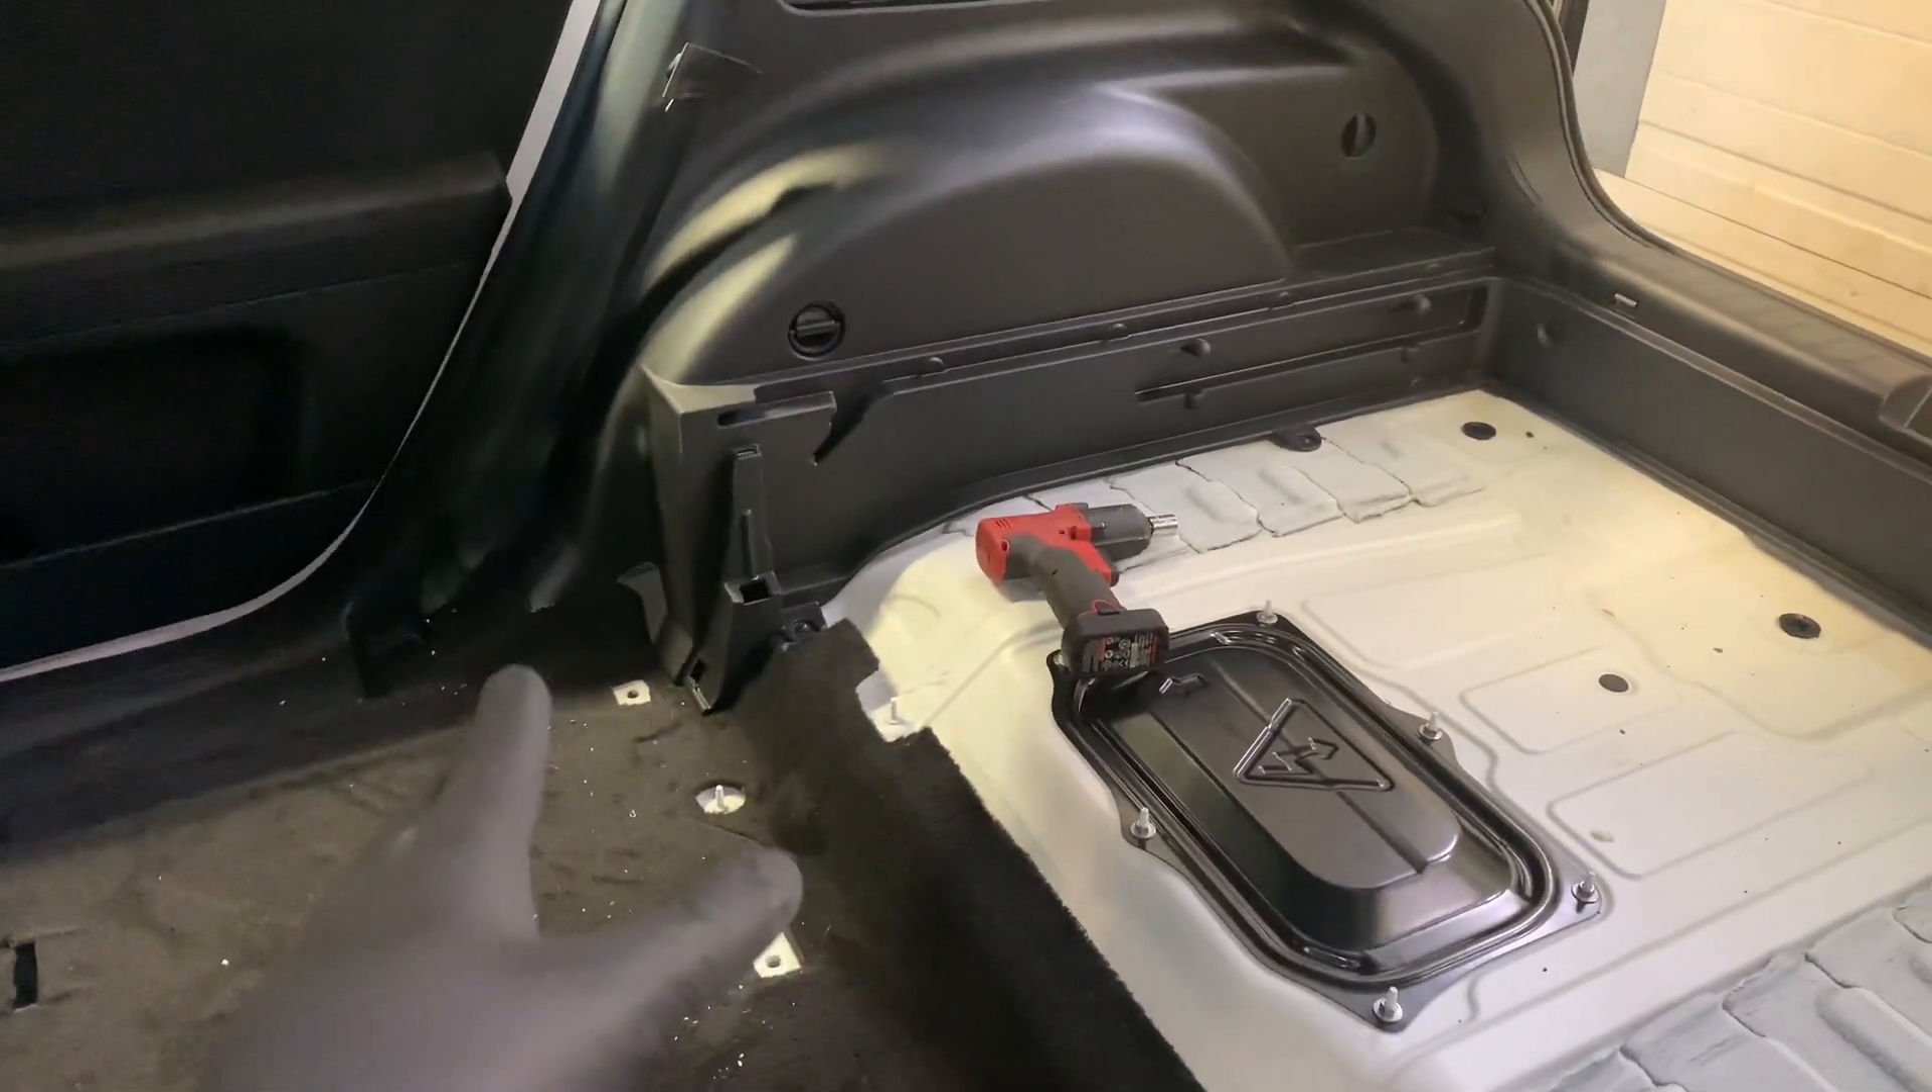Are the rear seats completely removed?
Yes.